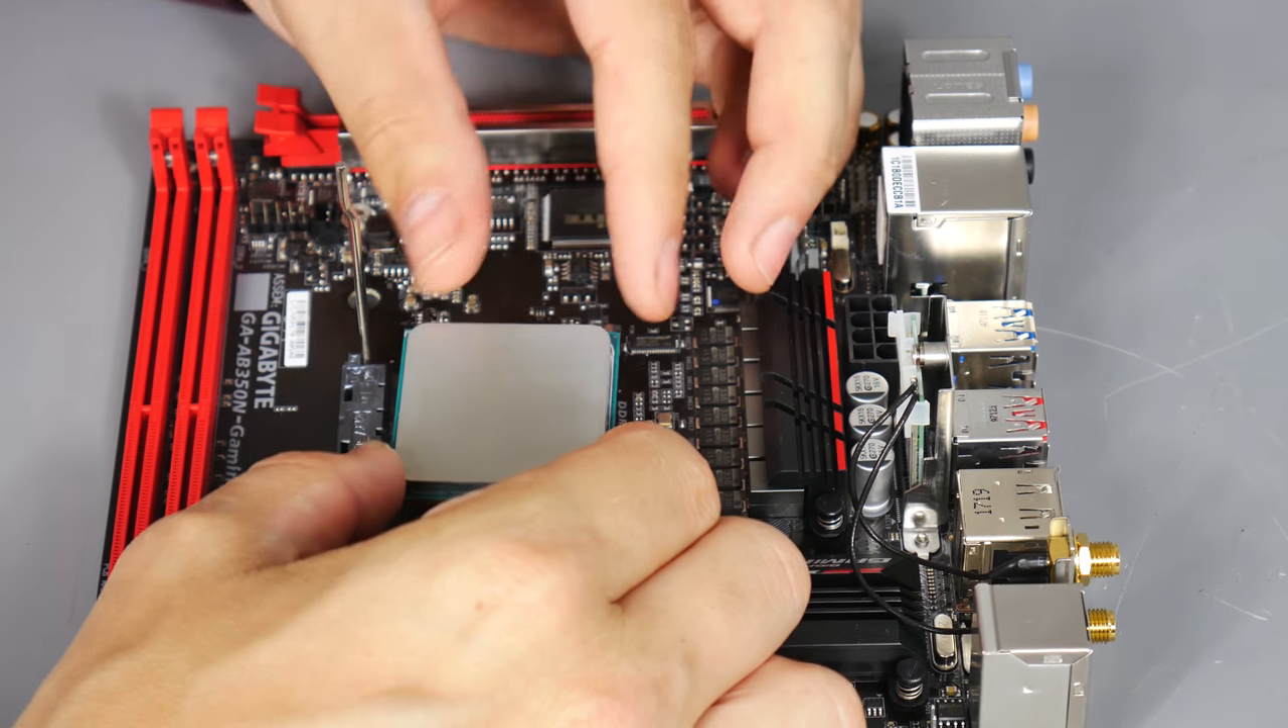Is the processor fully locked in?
No.